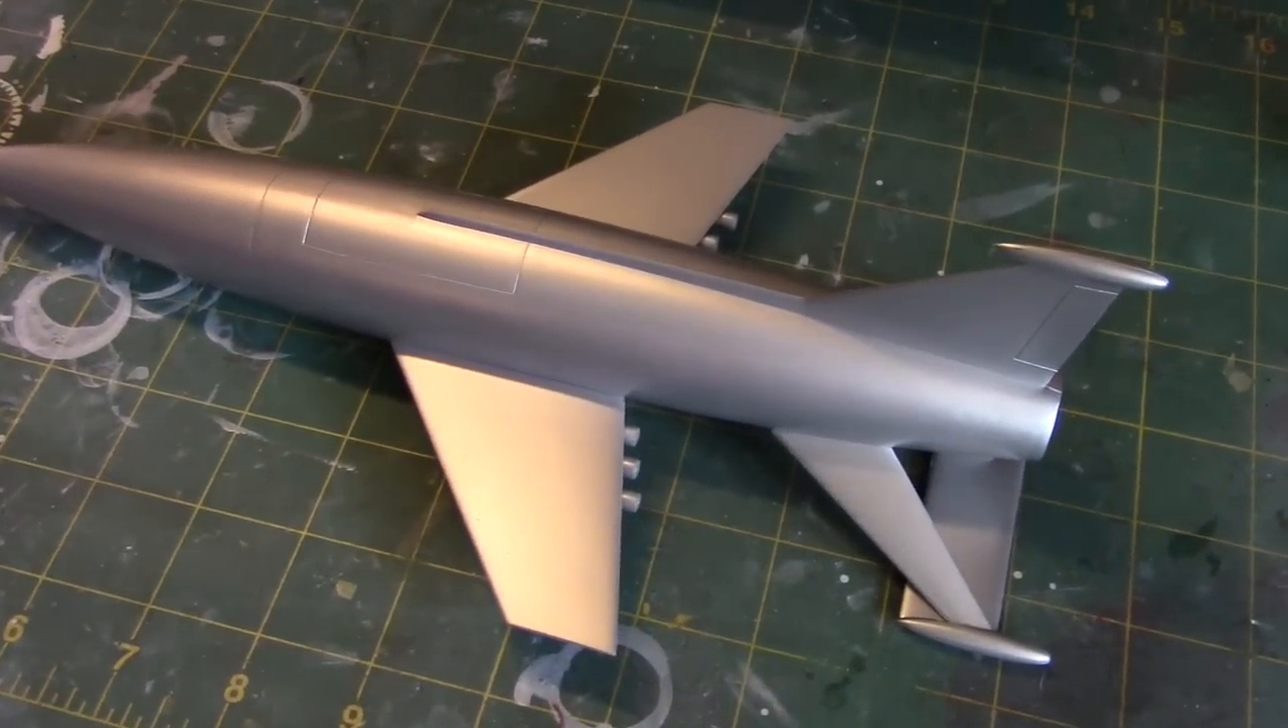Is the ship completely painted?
Yes.